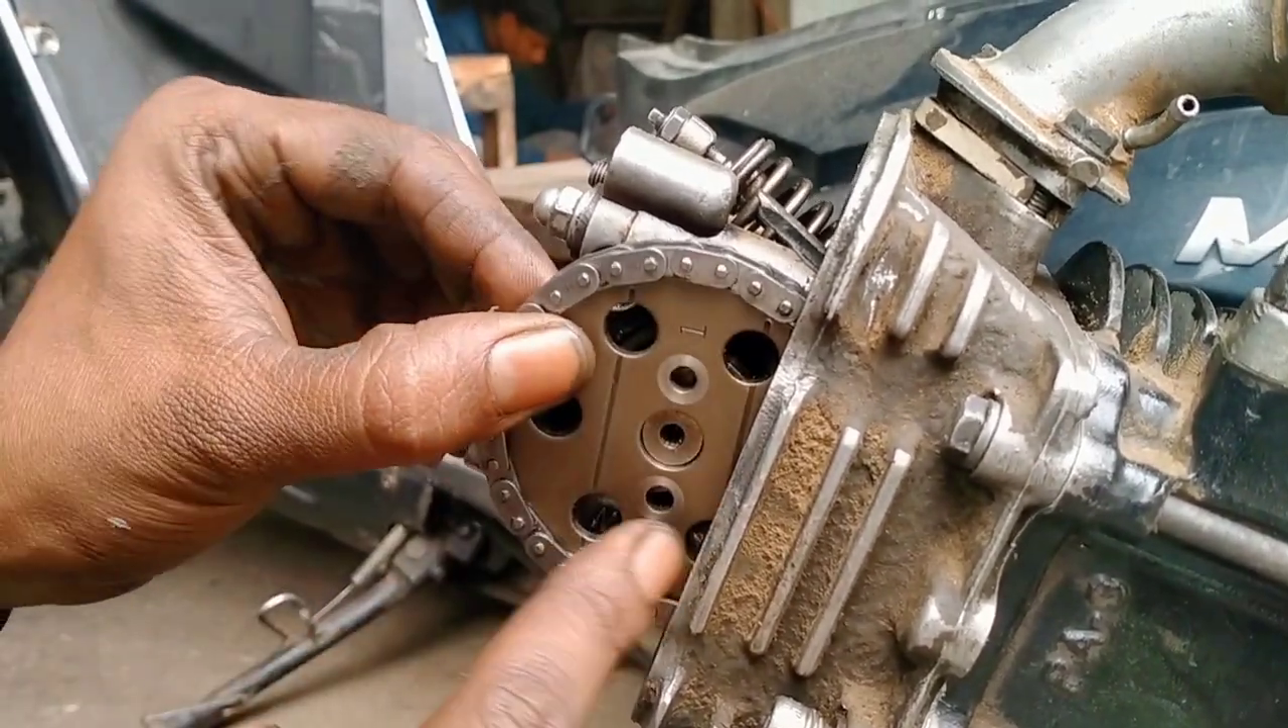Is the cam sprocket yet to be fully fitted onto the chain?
No.